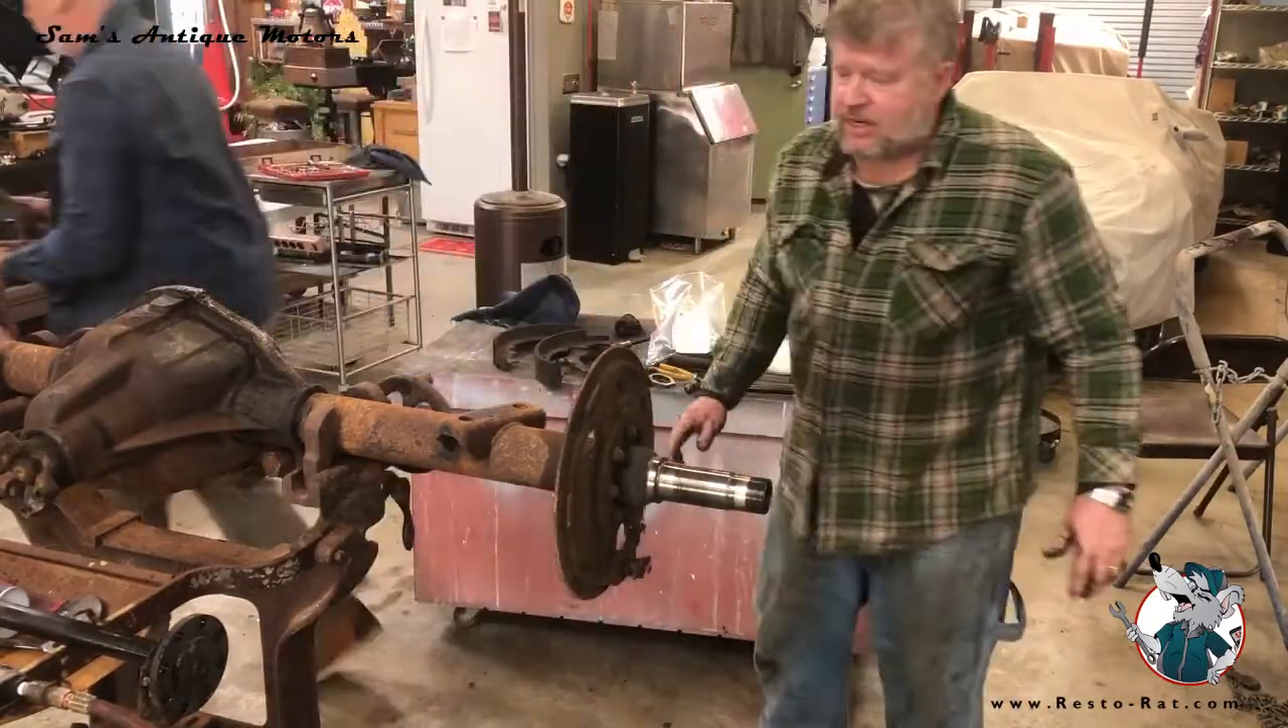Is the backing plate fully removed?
No.